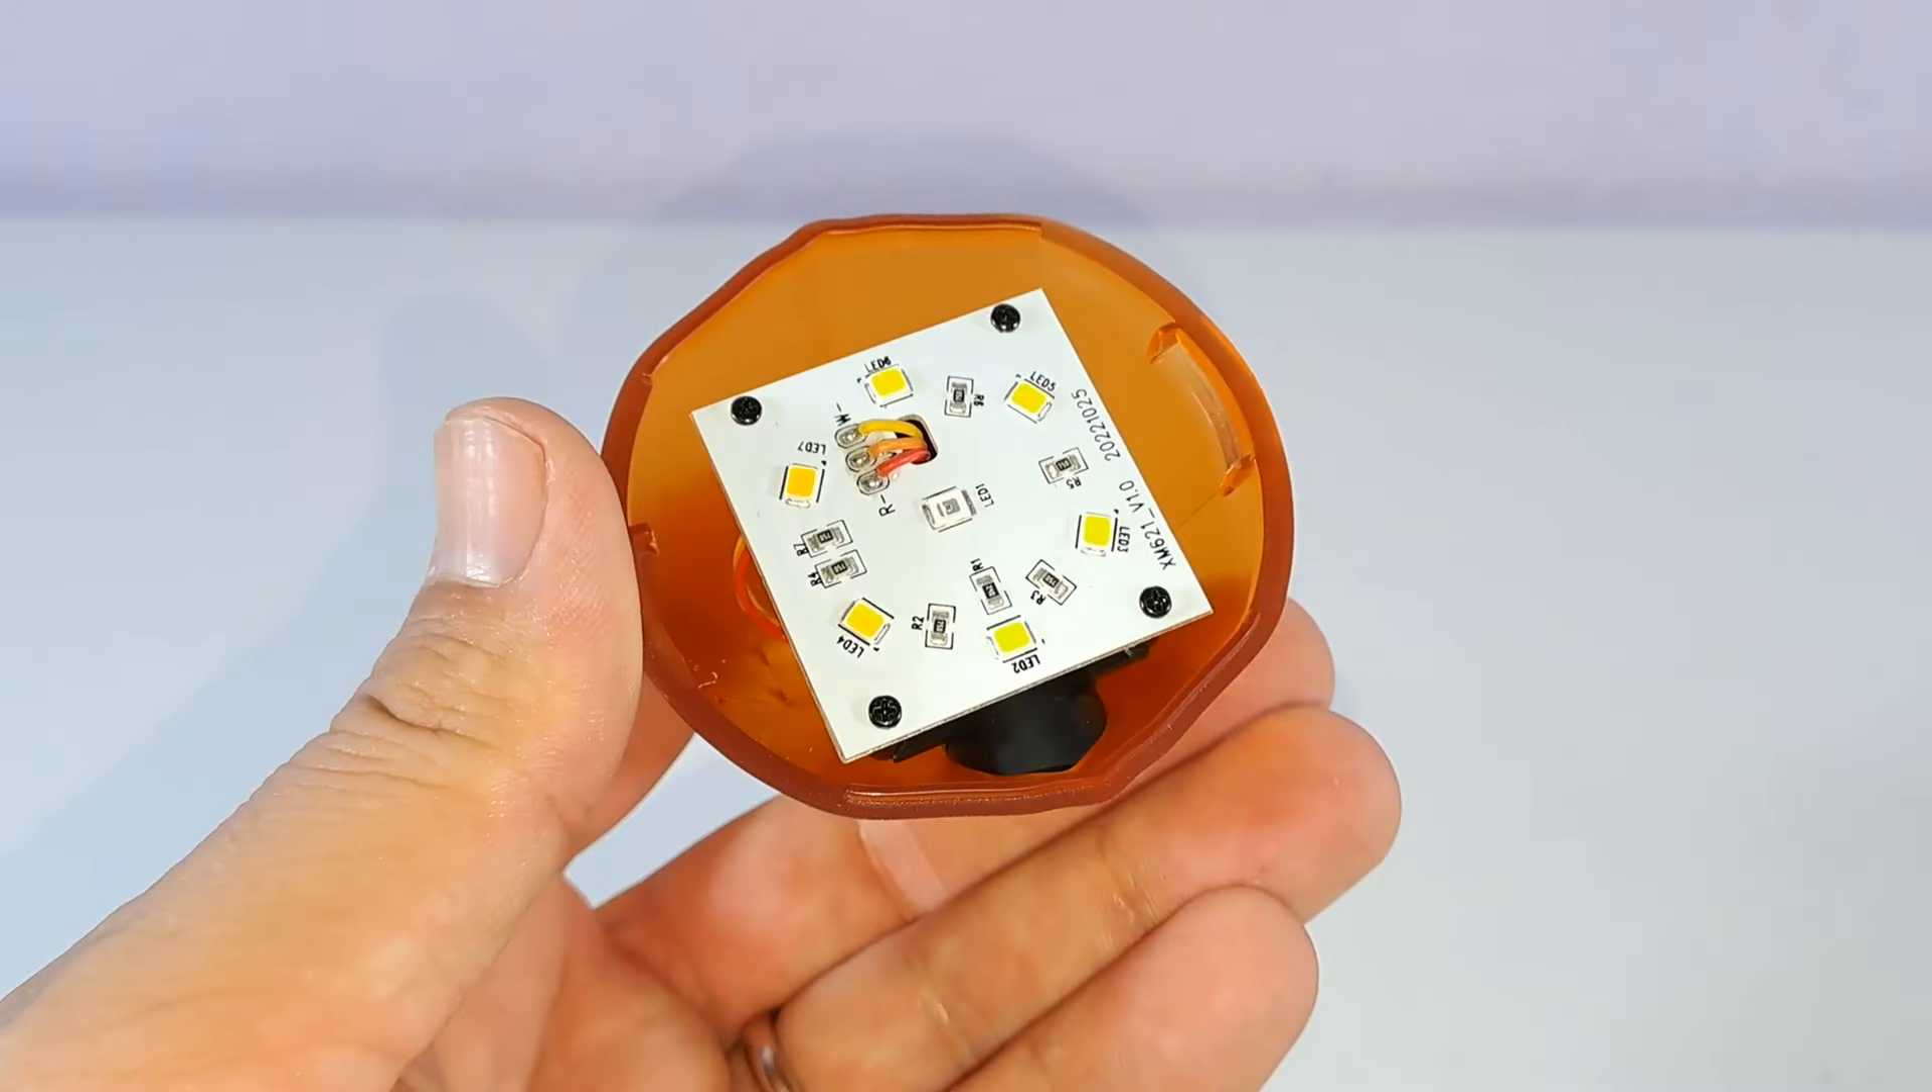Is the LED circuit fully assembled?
Yes.